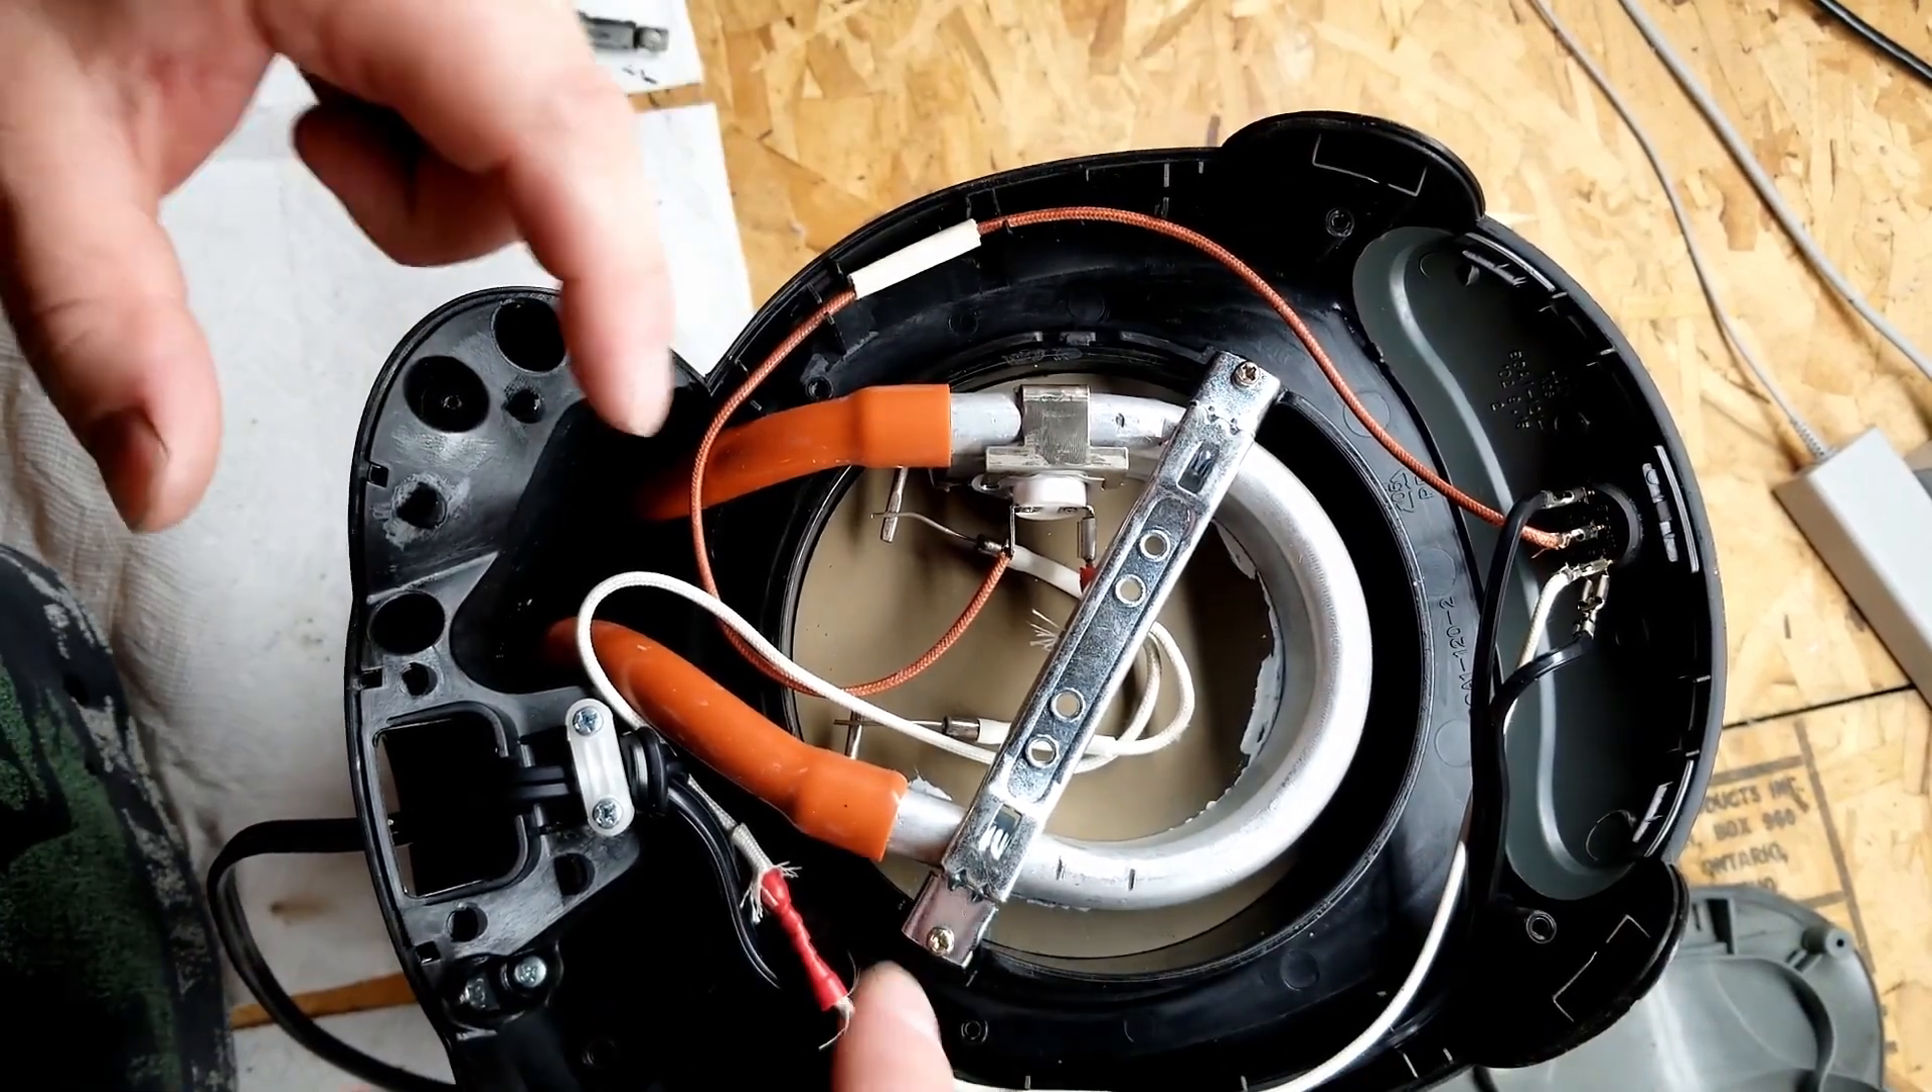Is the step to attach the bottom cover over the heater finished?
No.